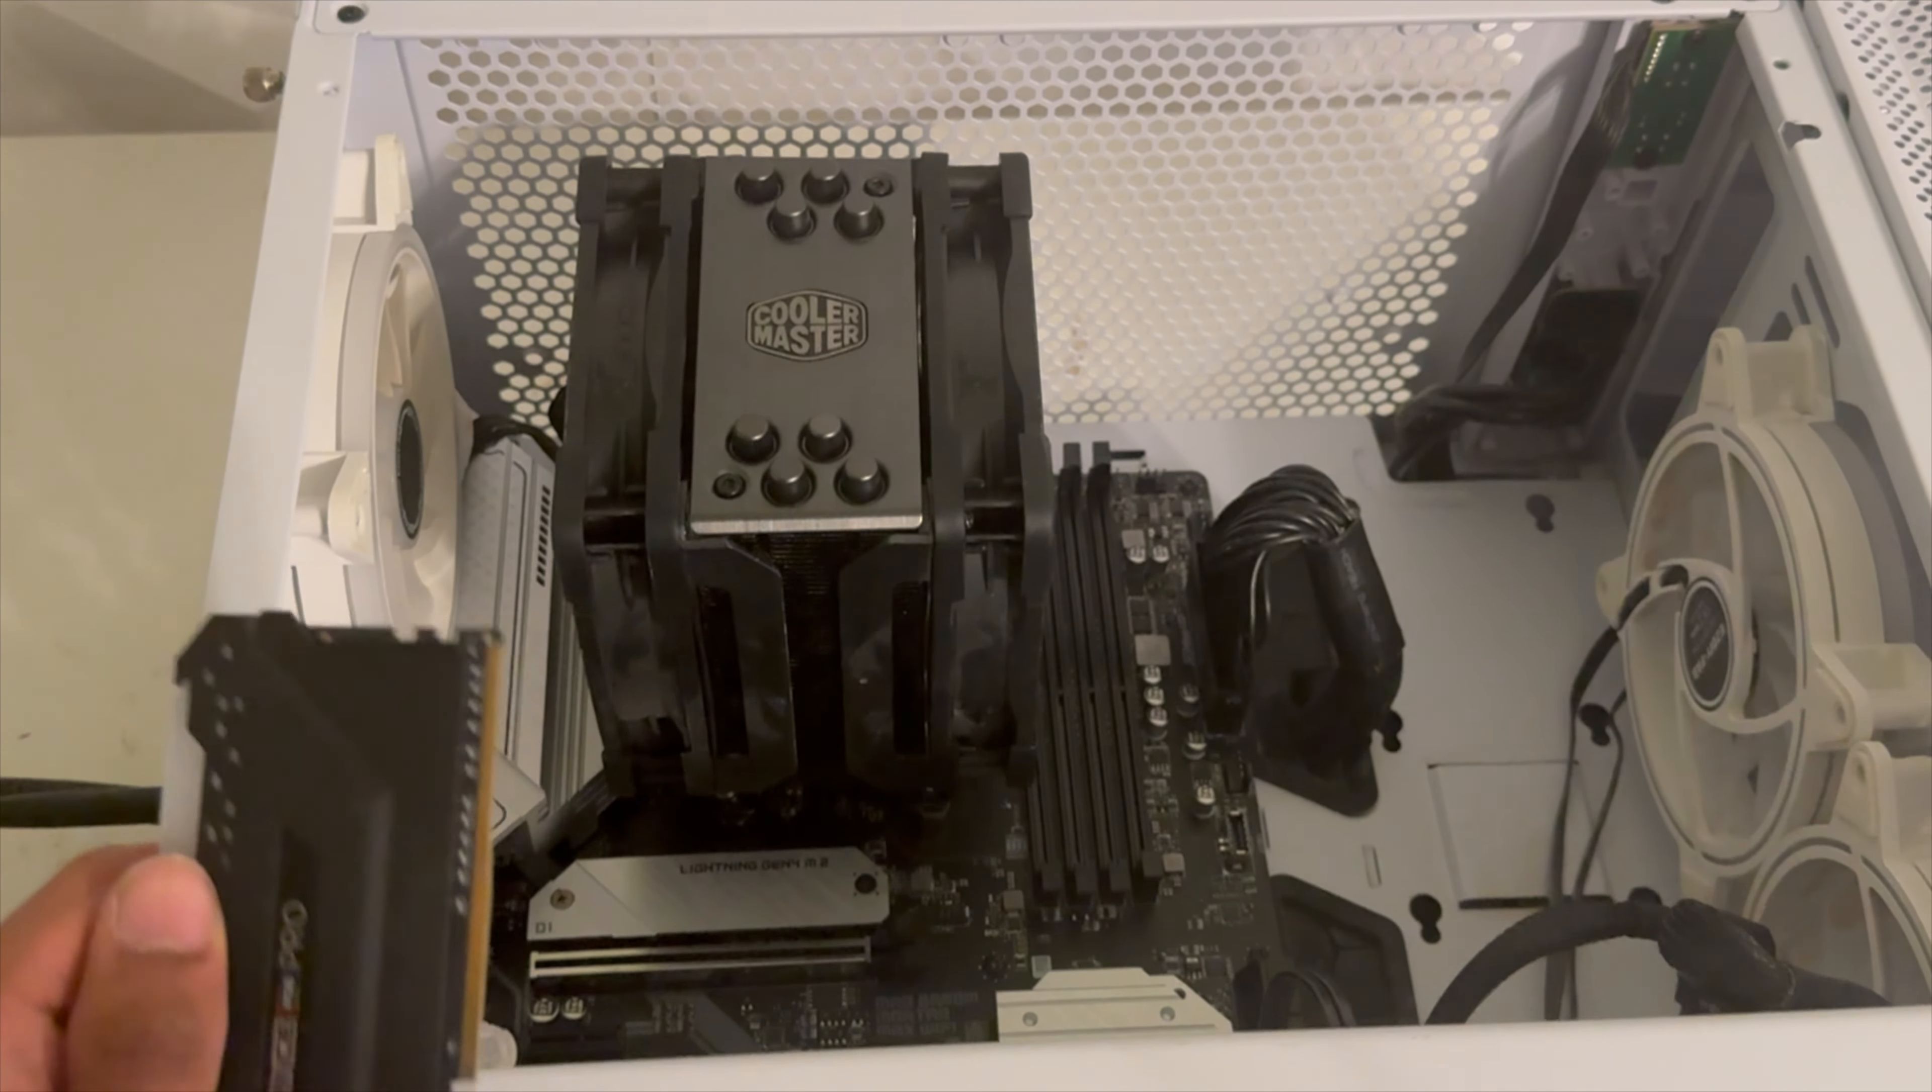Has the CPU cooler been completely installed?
Yes.